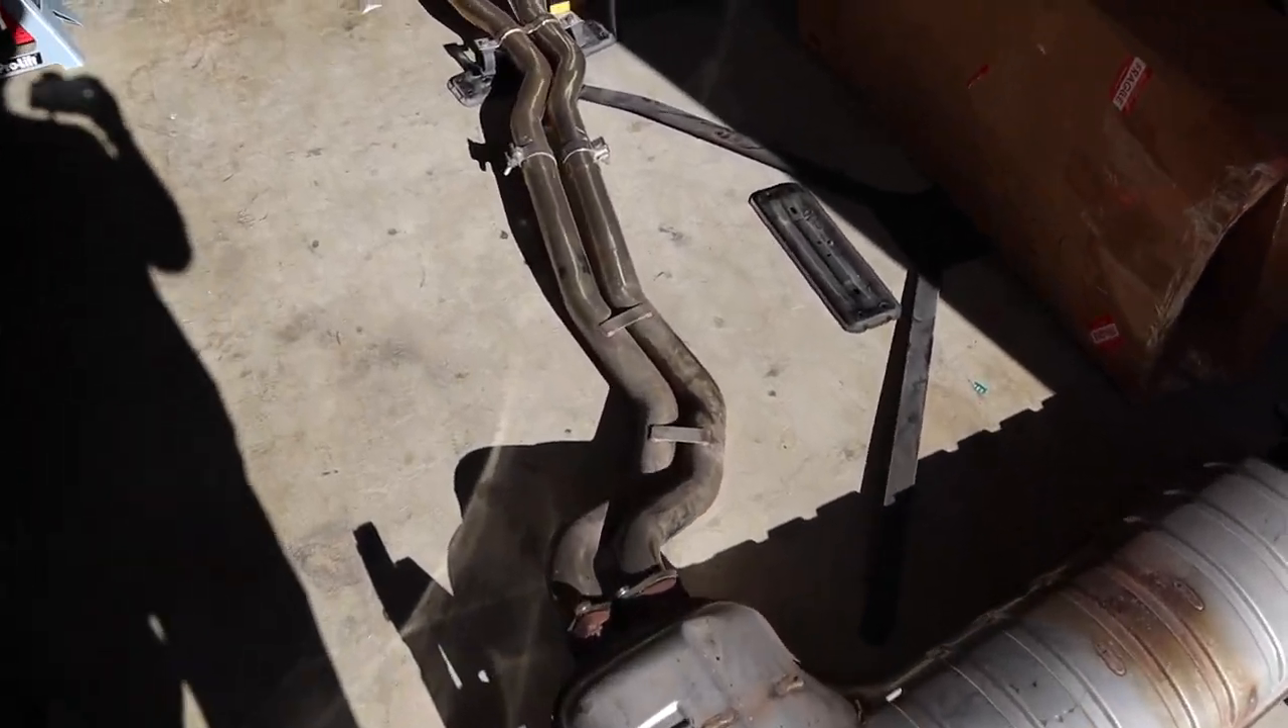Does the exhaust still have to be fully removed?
No.